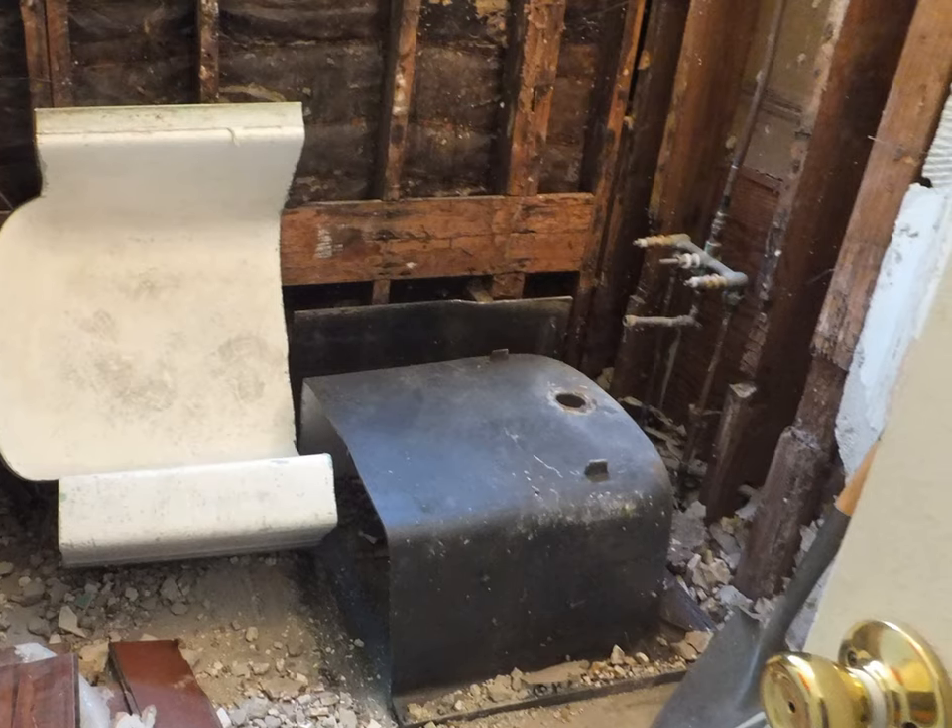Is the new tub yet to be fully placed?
Yes.